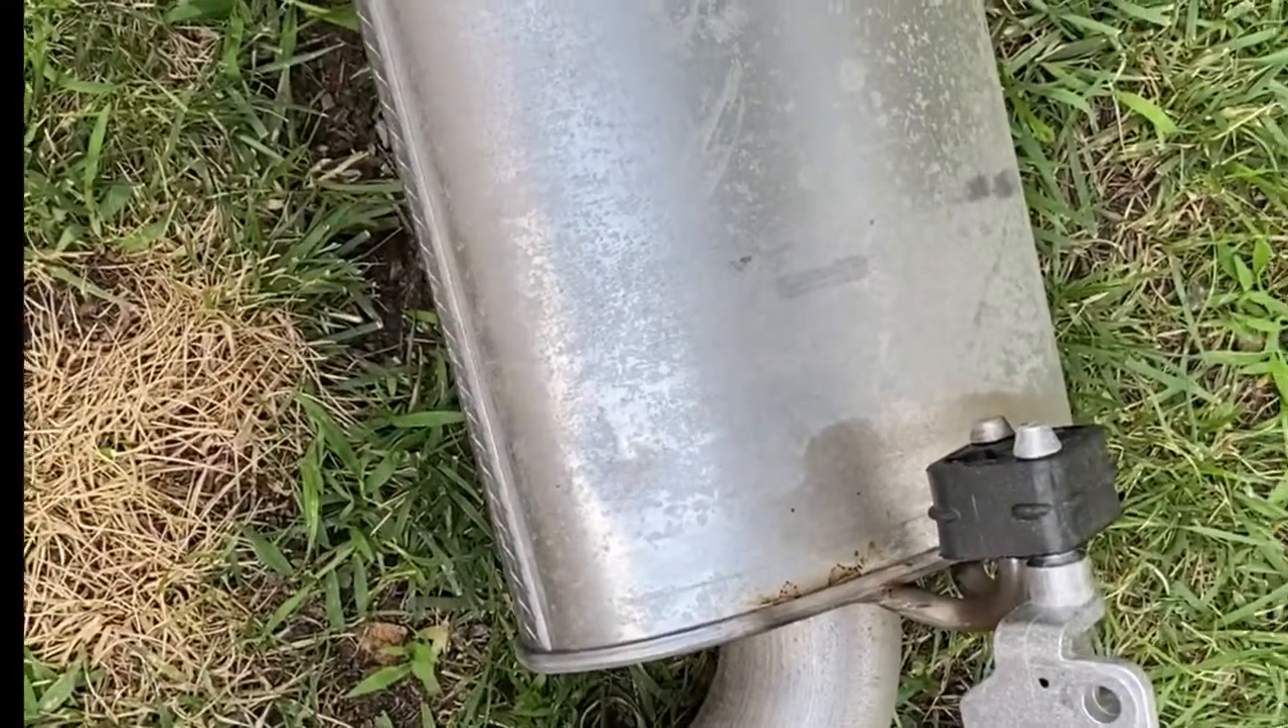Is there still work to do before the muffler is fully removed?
No.